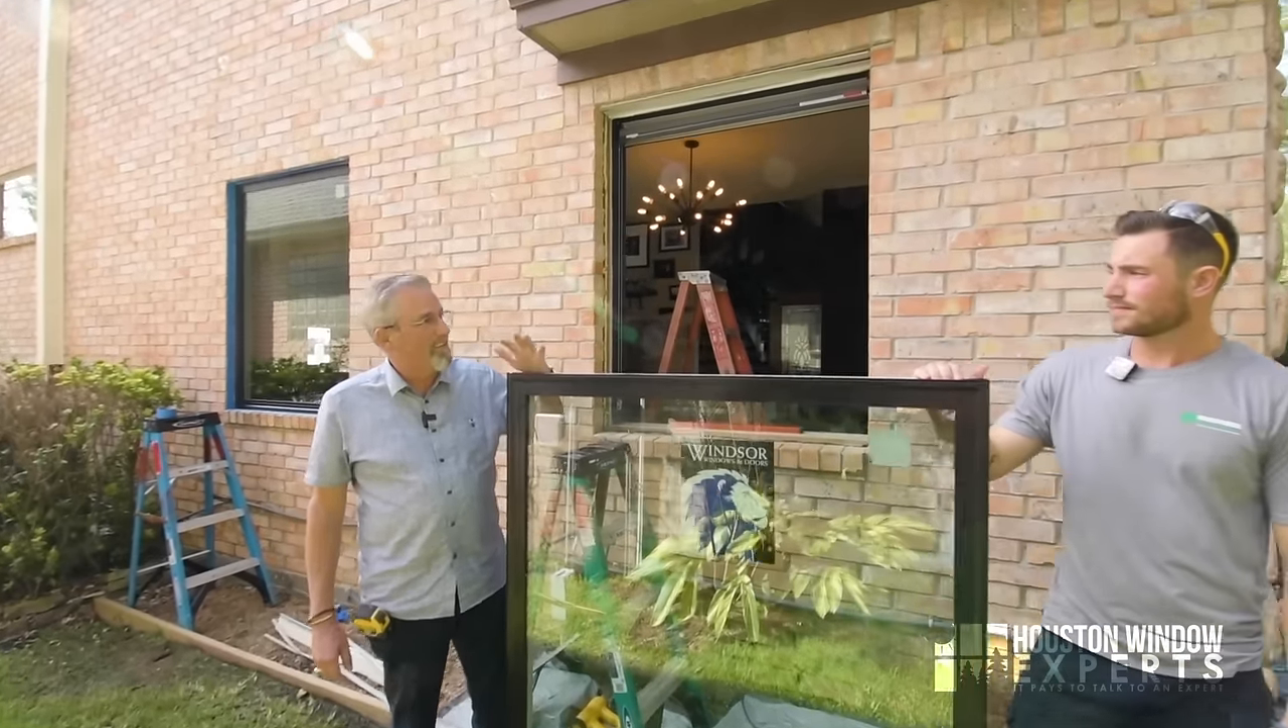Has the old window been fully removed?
Yes.